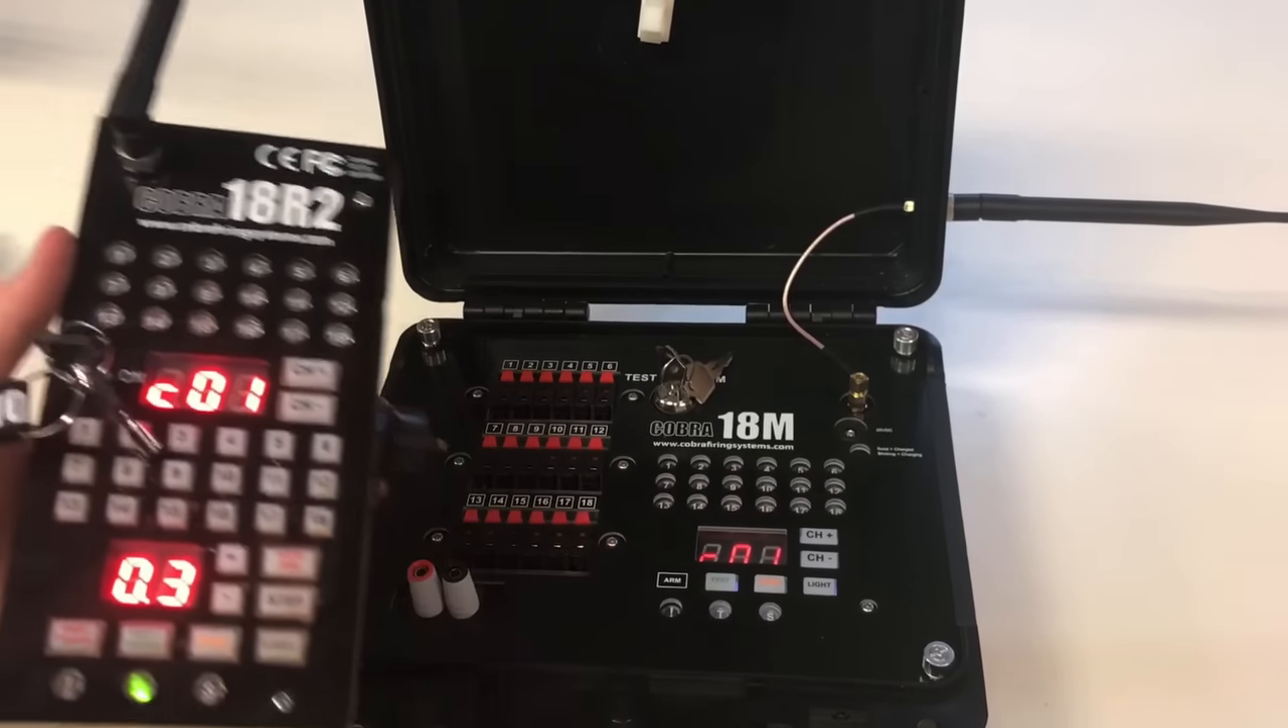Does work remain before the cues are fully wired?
Yes.